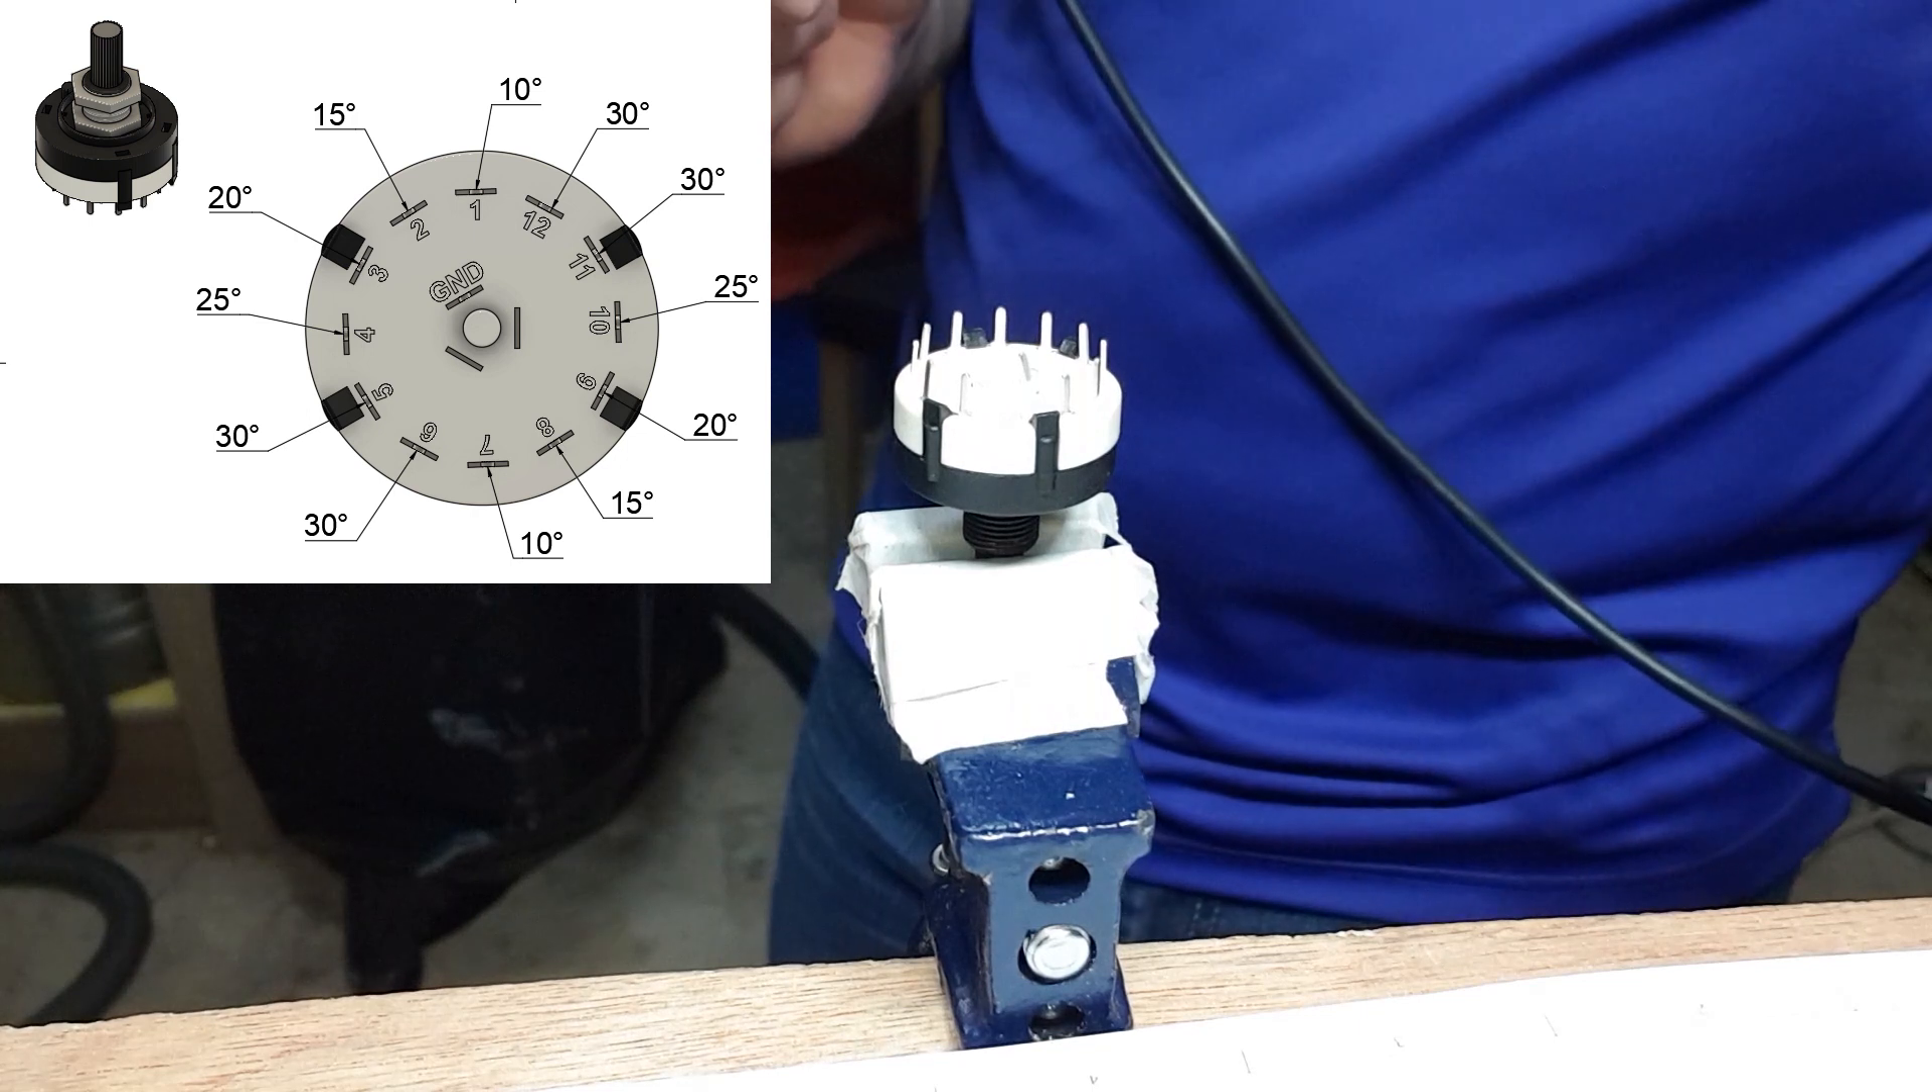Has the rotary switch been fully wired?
No.